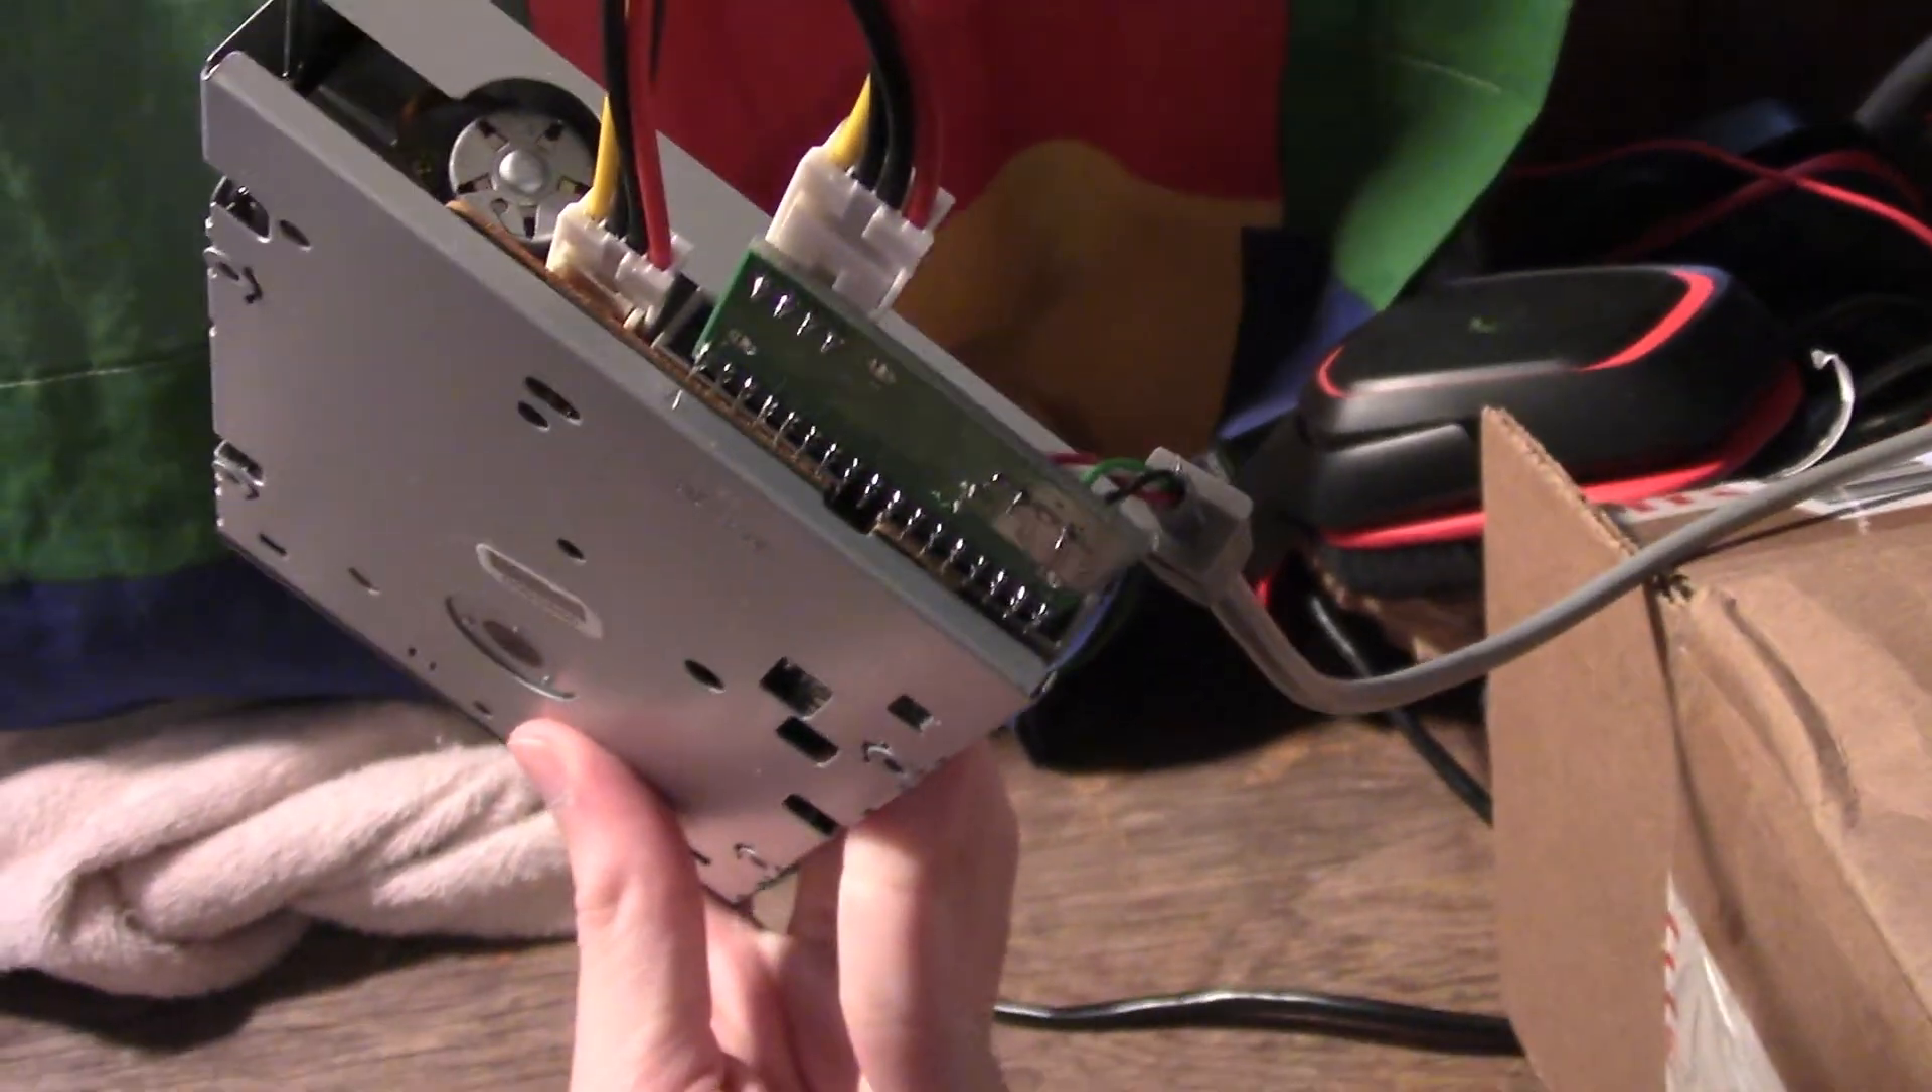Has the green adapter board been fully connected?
Yes.